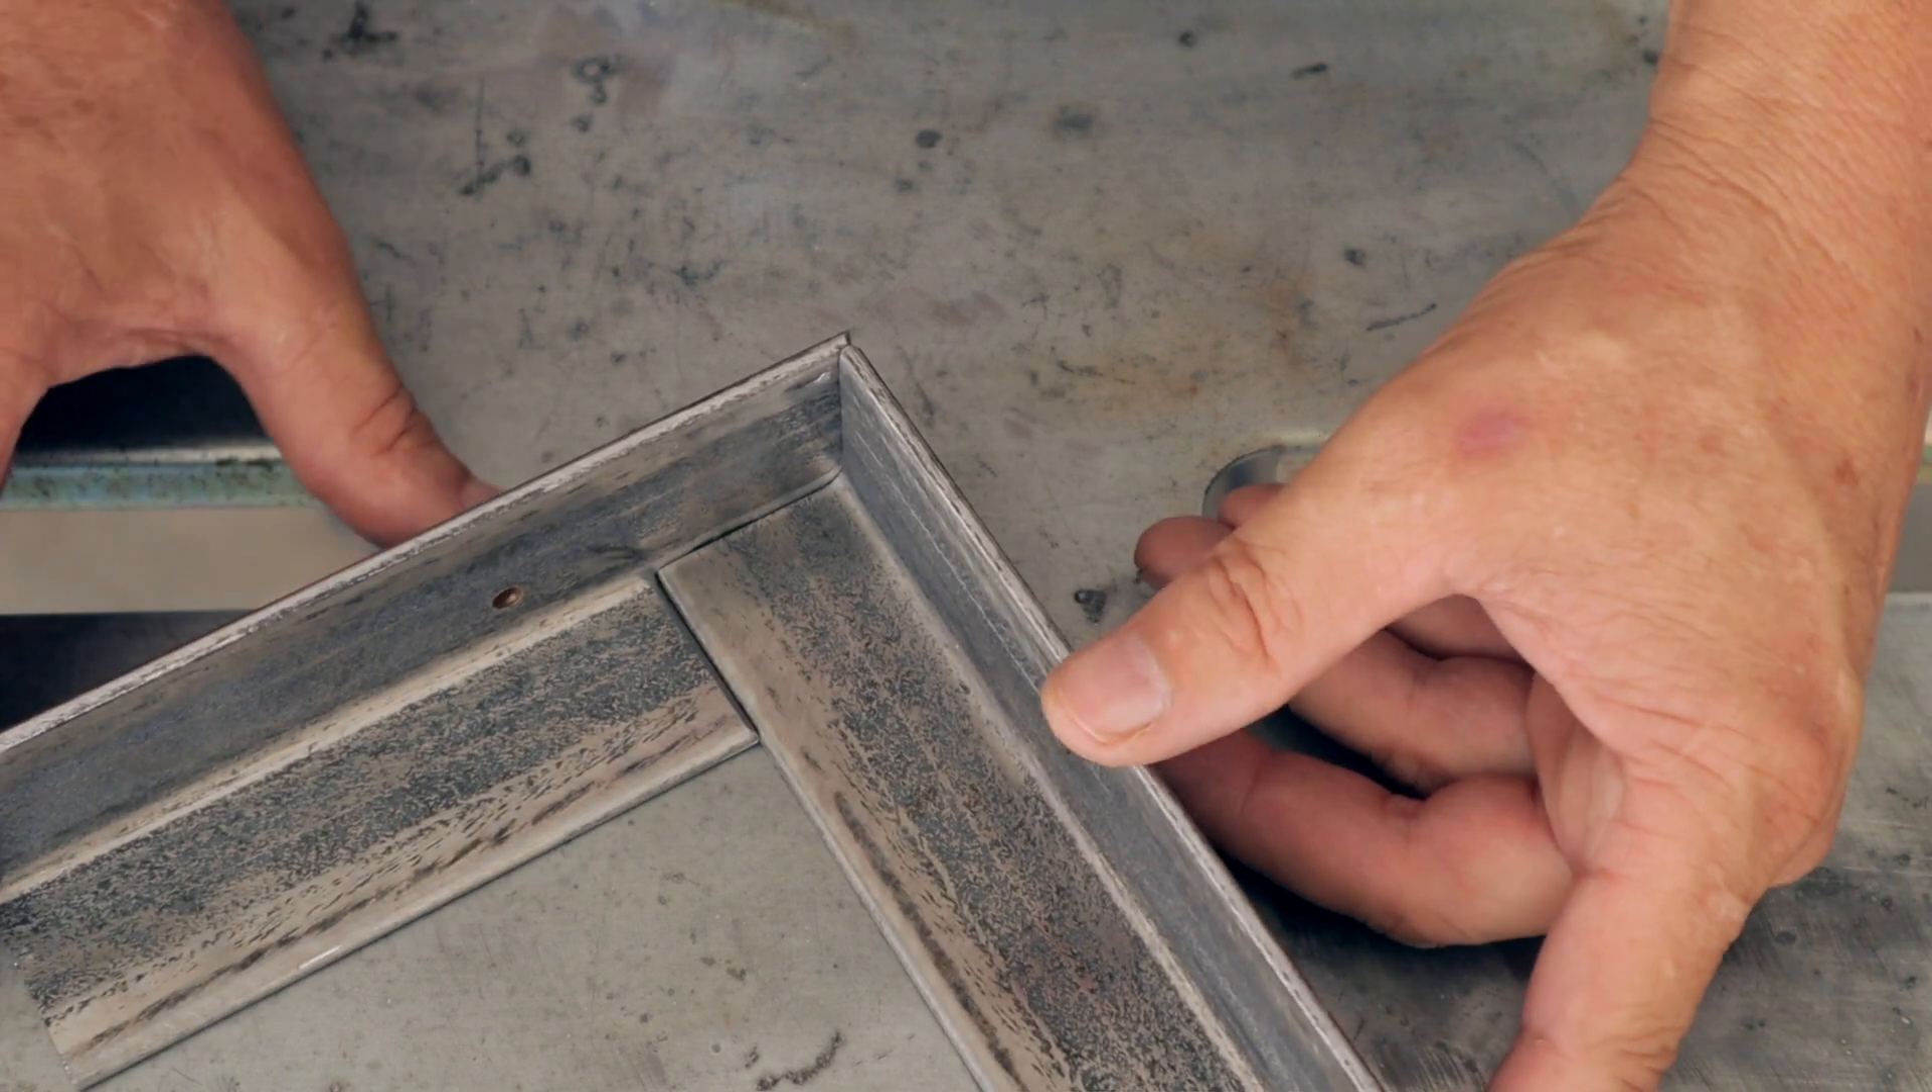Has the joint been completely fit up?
Yes.